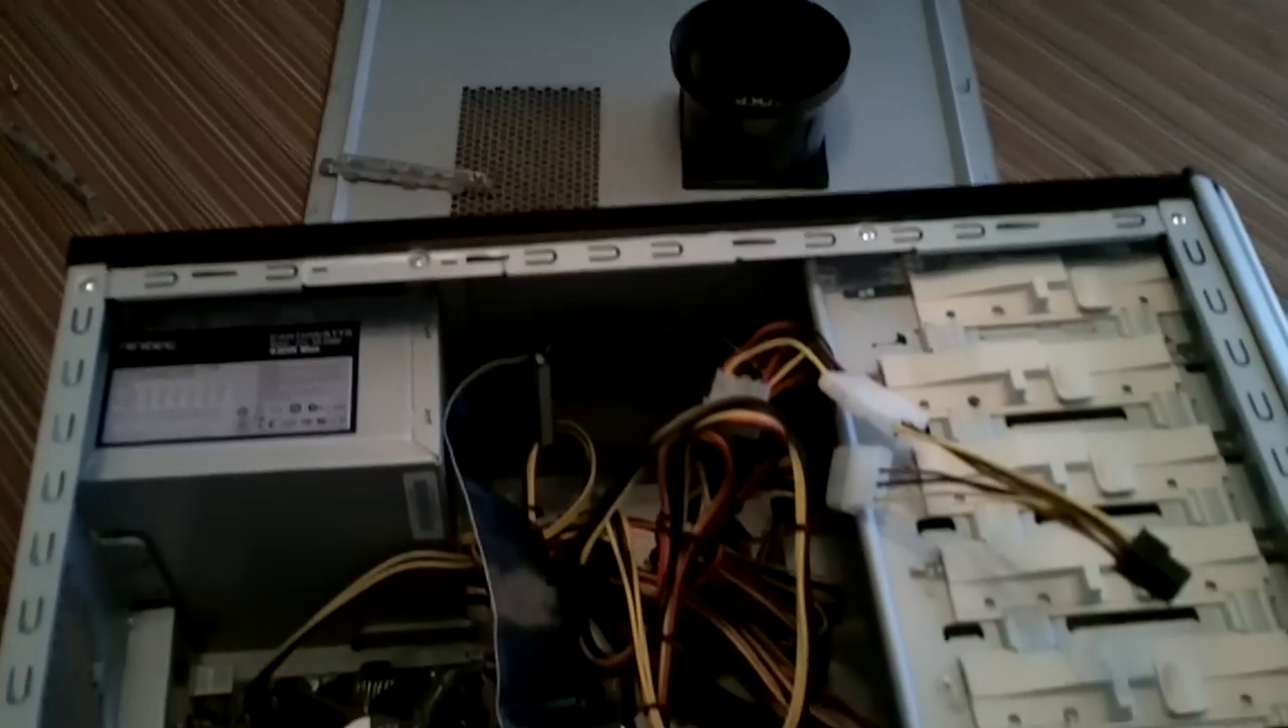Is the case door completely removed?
Yes.